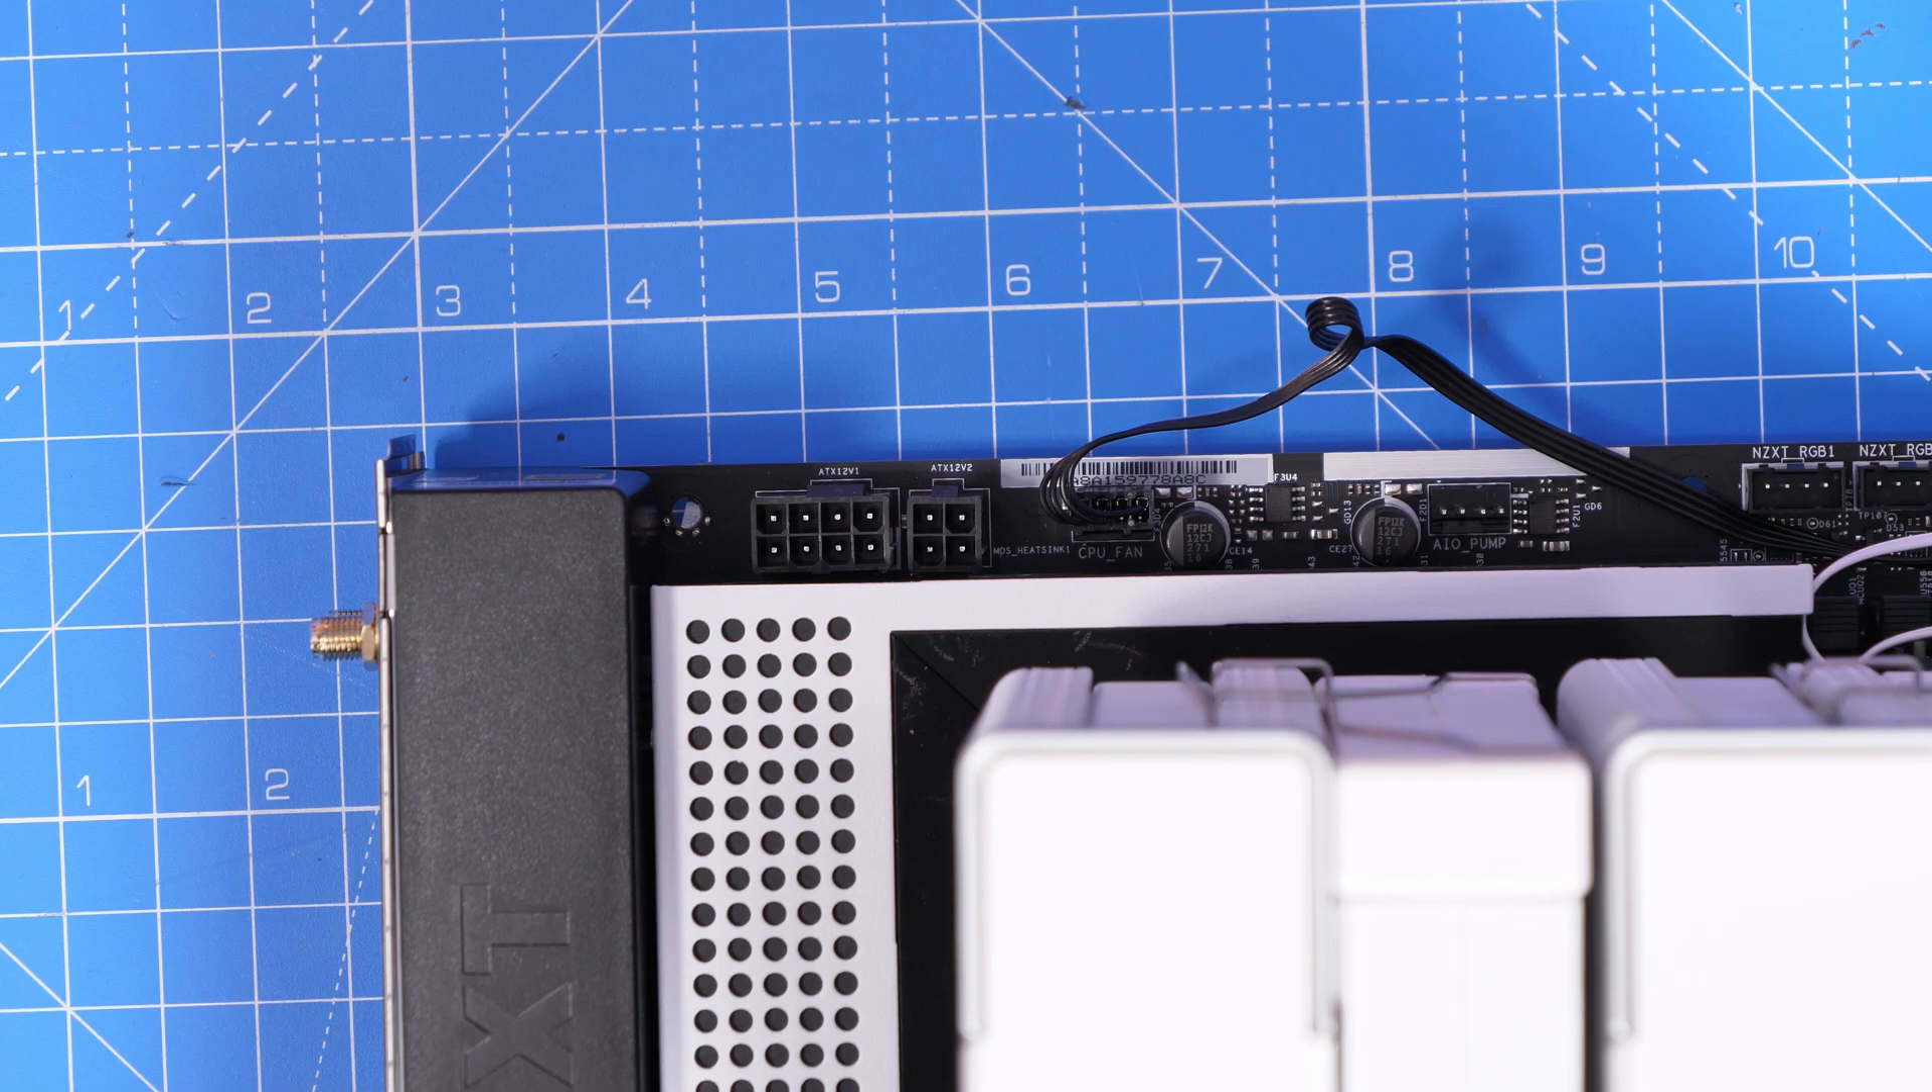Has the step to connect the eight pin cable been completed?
No.